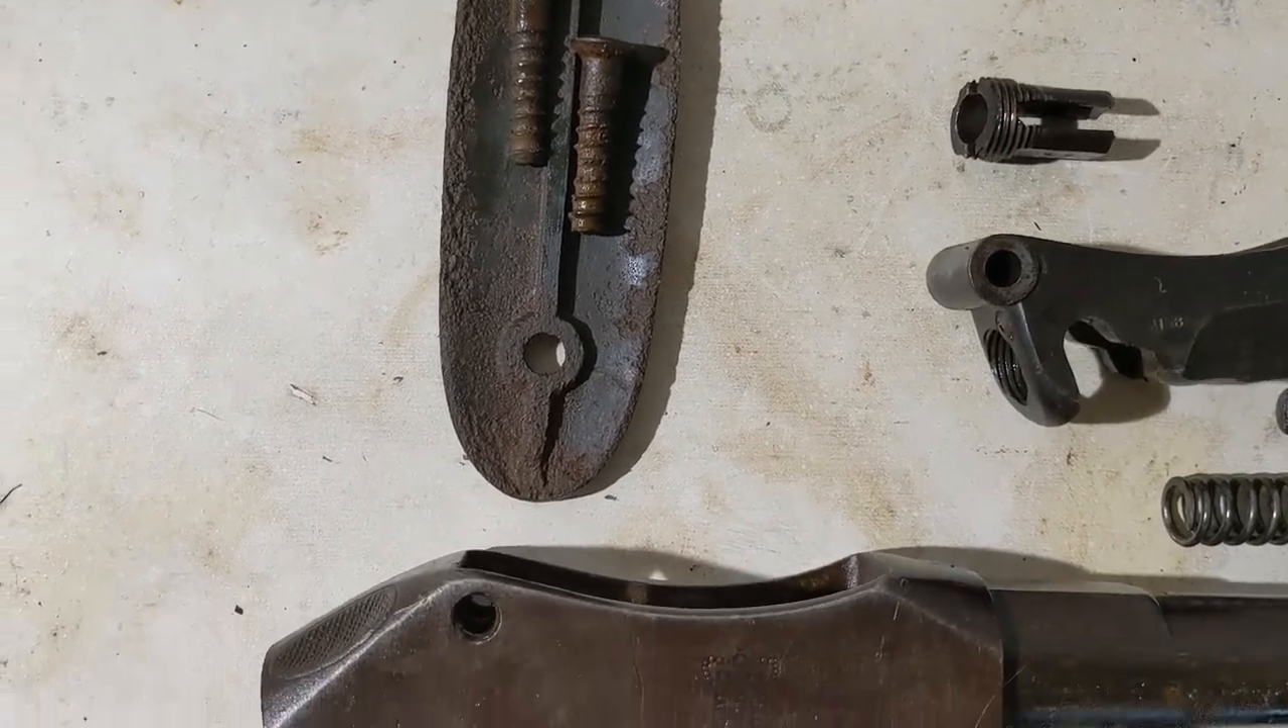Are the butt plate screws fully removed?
Yes.